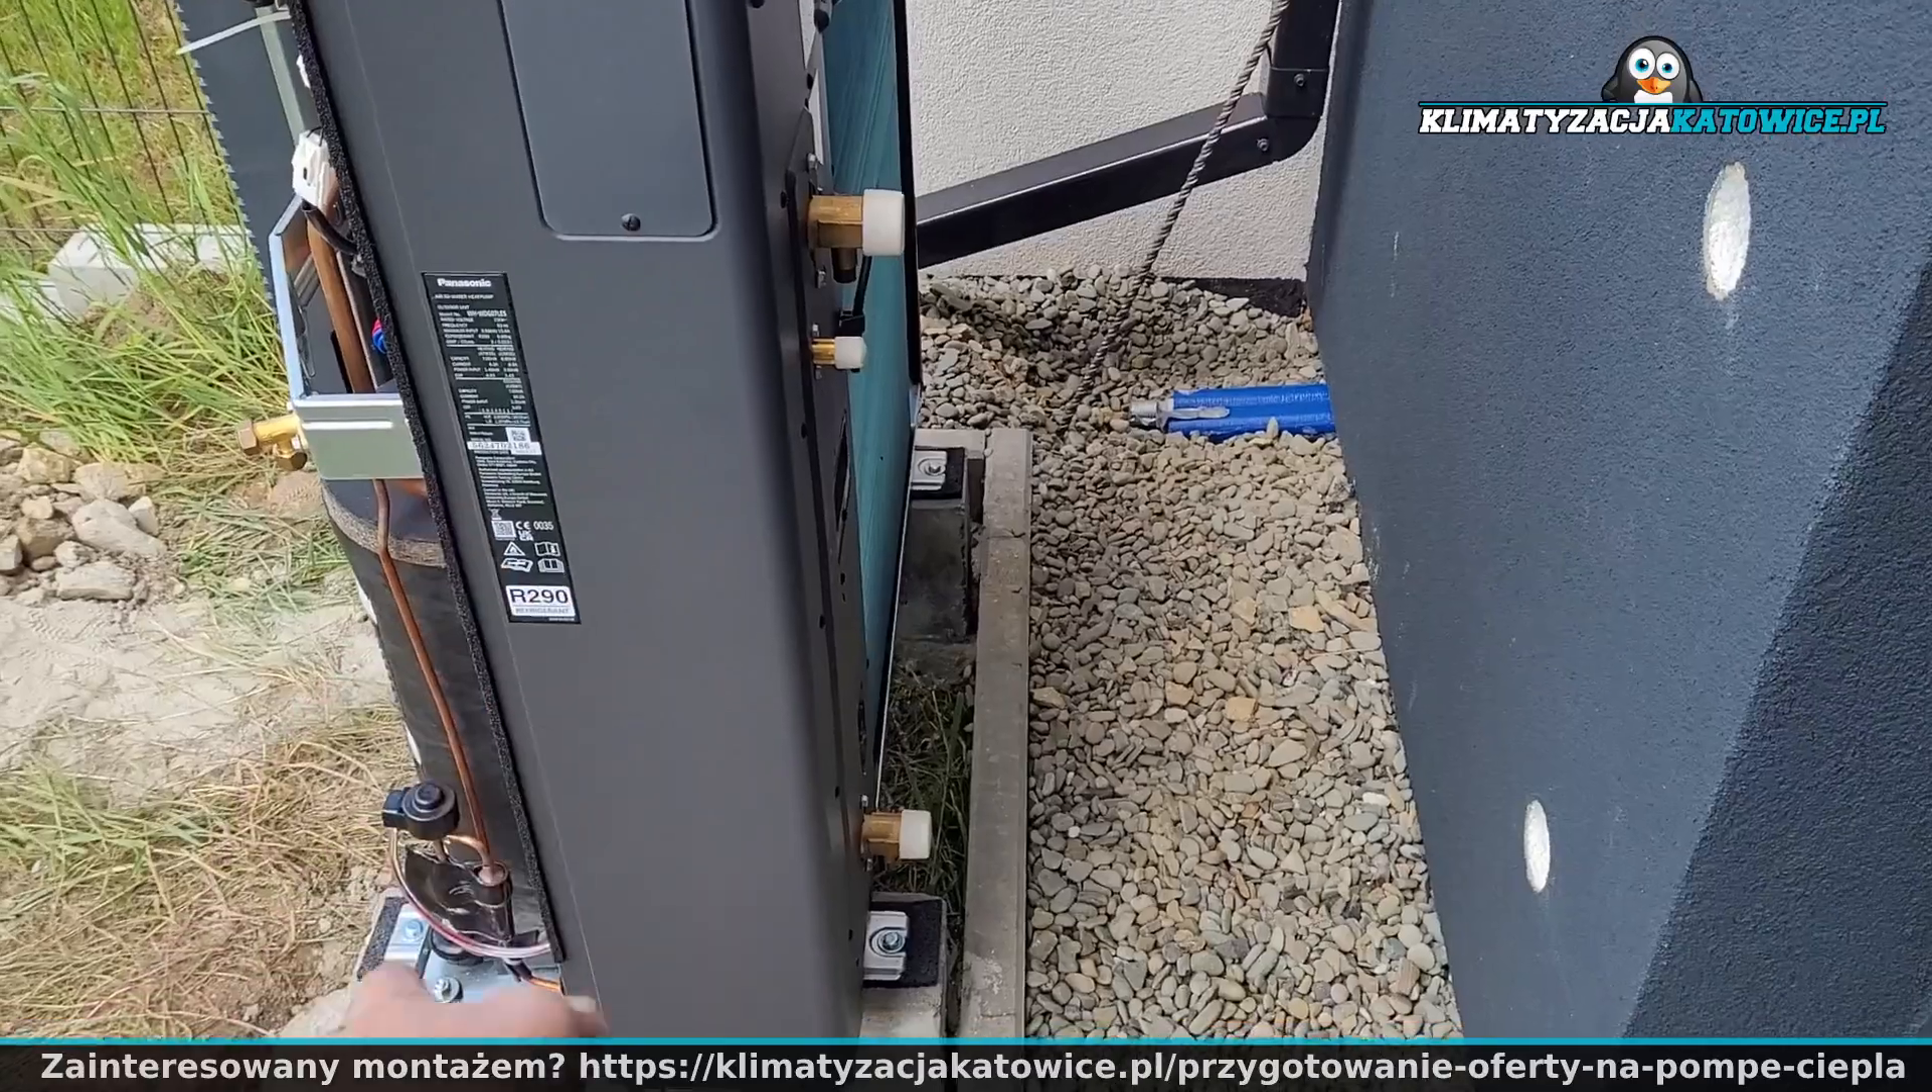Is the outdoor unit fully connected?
No.